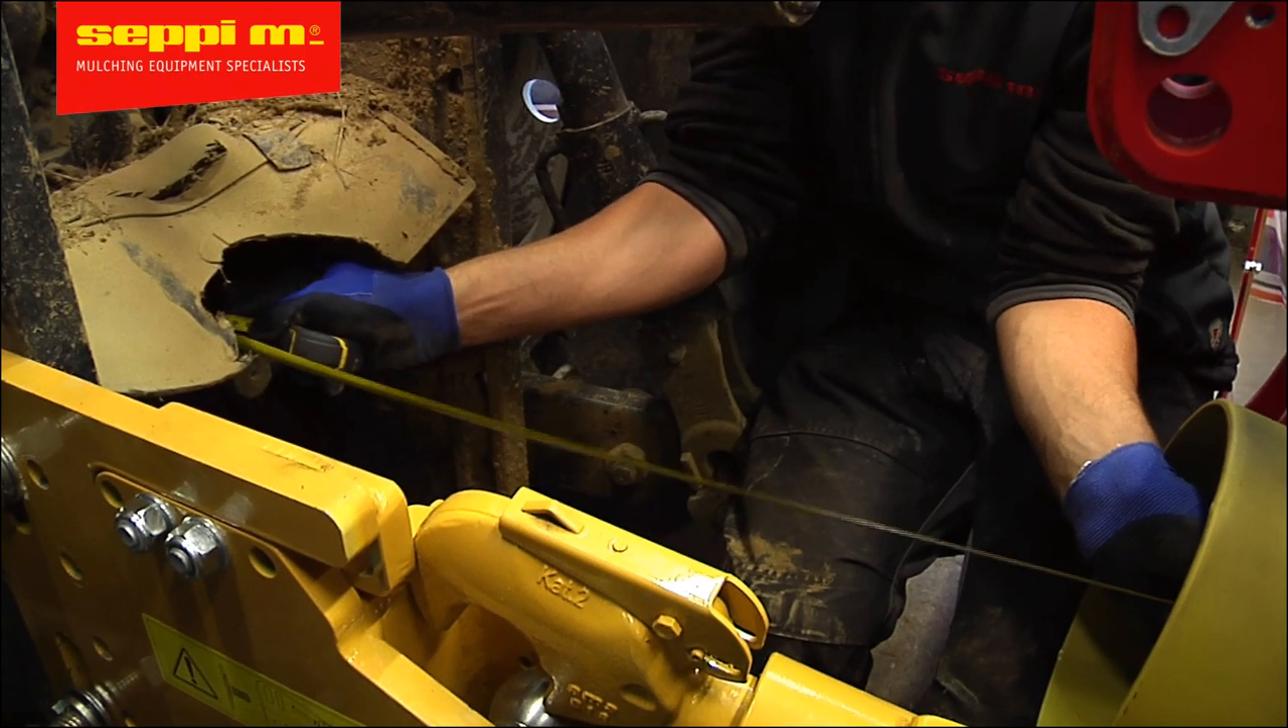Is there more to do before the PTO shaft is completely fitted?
Yes.